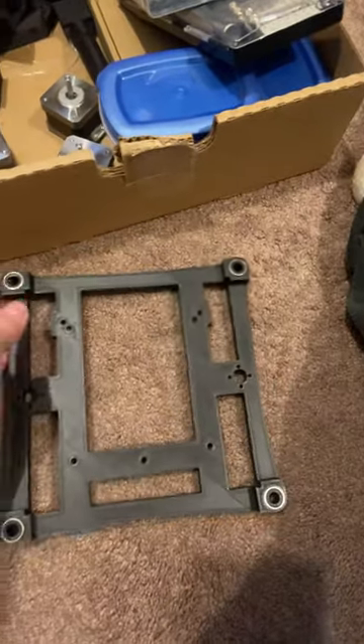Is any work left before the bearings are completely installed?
No.